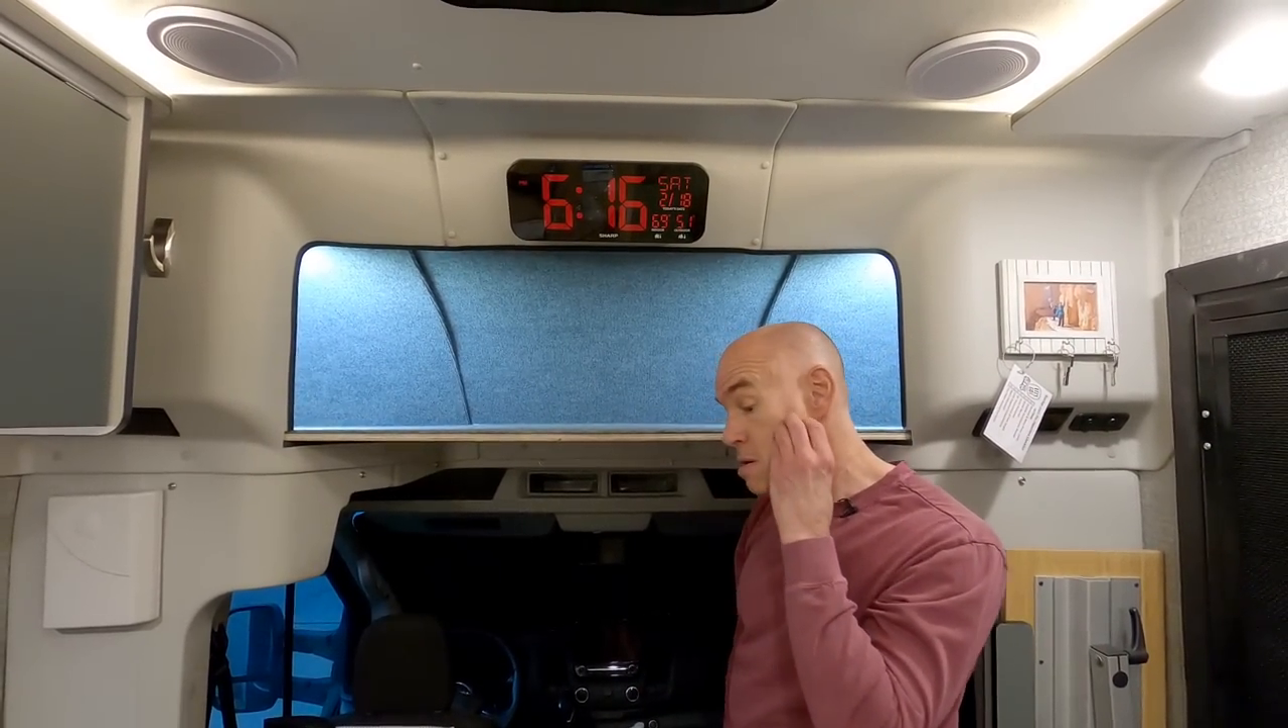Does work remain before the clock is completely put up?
No.